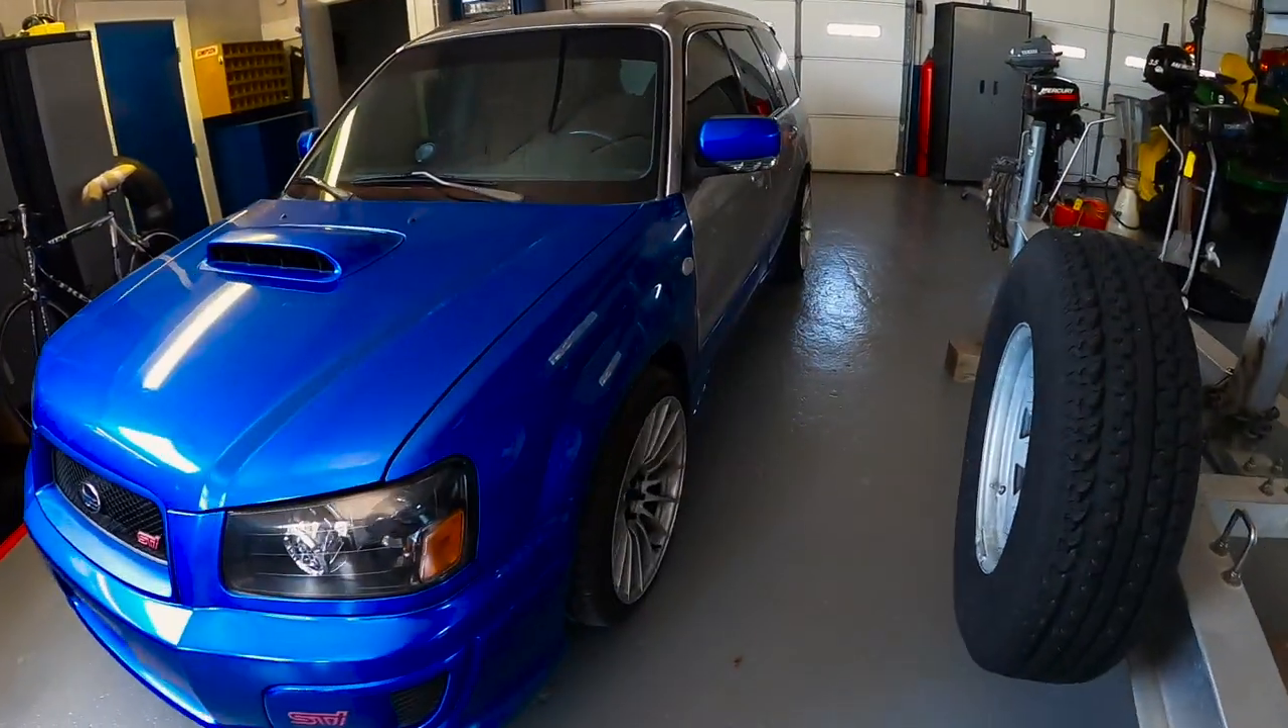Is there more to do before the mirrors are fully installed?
No.